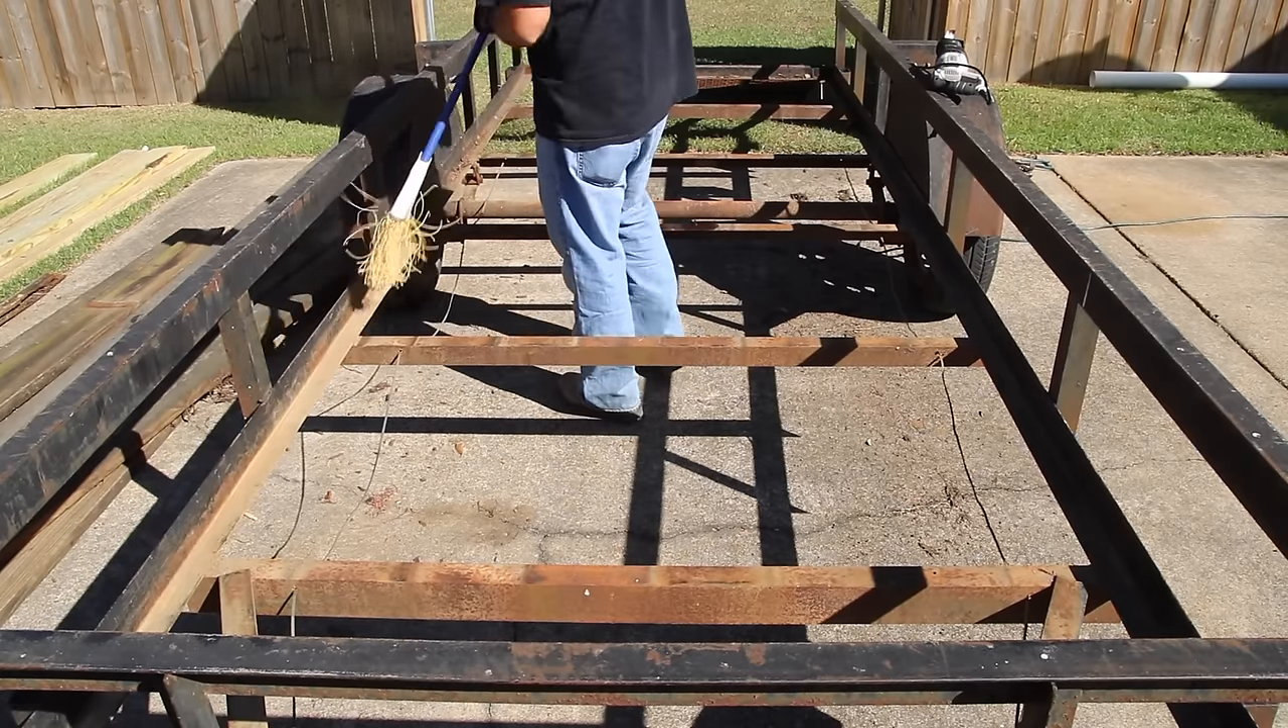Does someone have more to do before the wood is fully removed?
No.